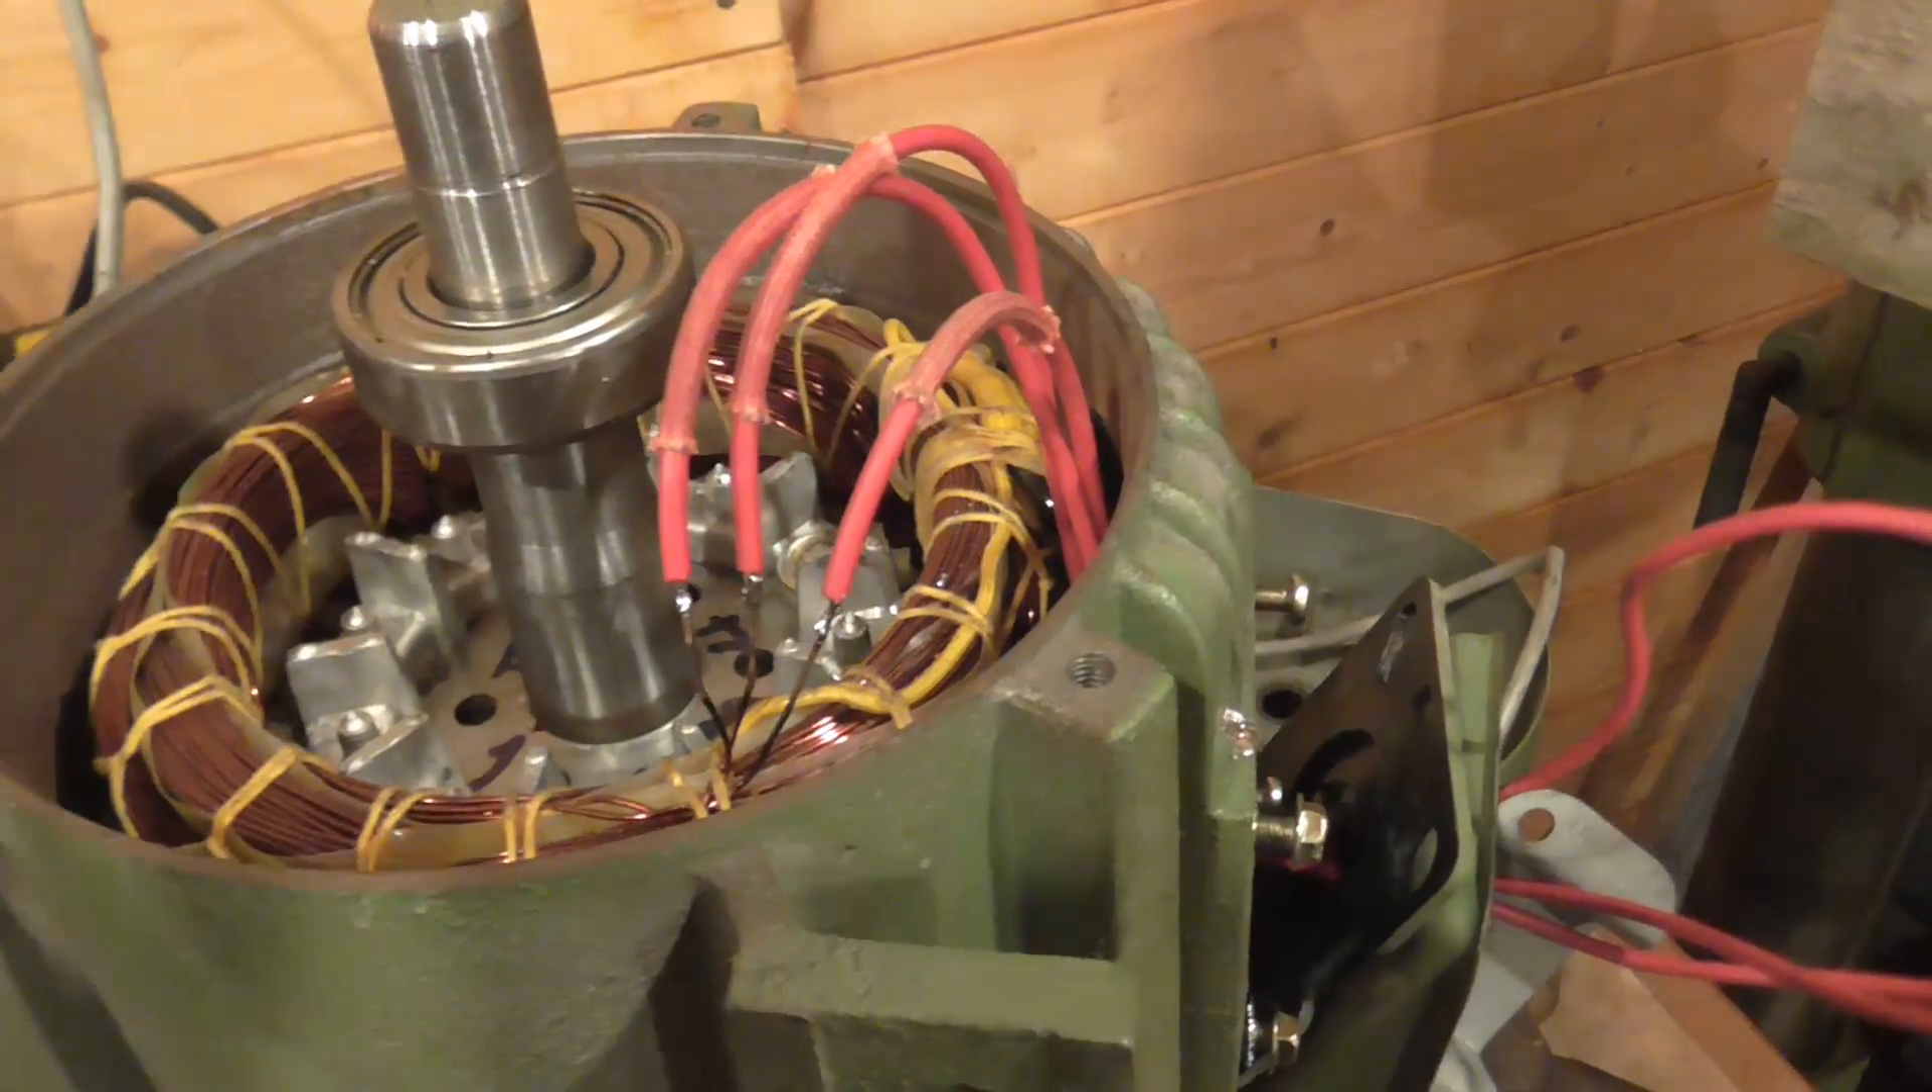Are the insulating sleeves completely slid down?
No.